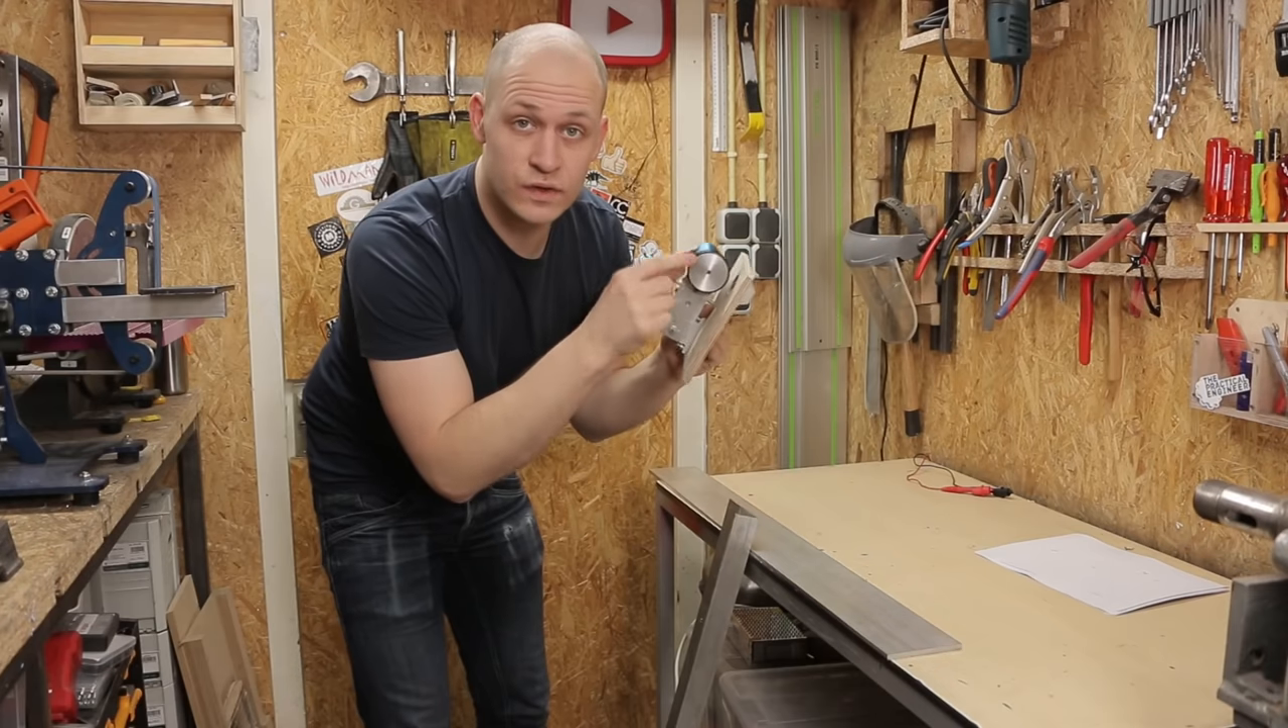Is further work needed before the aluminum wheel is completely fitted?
No.